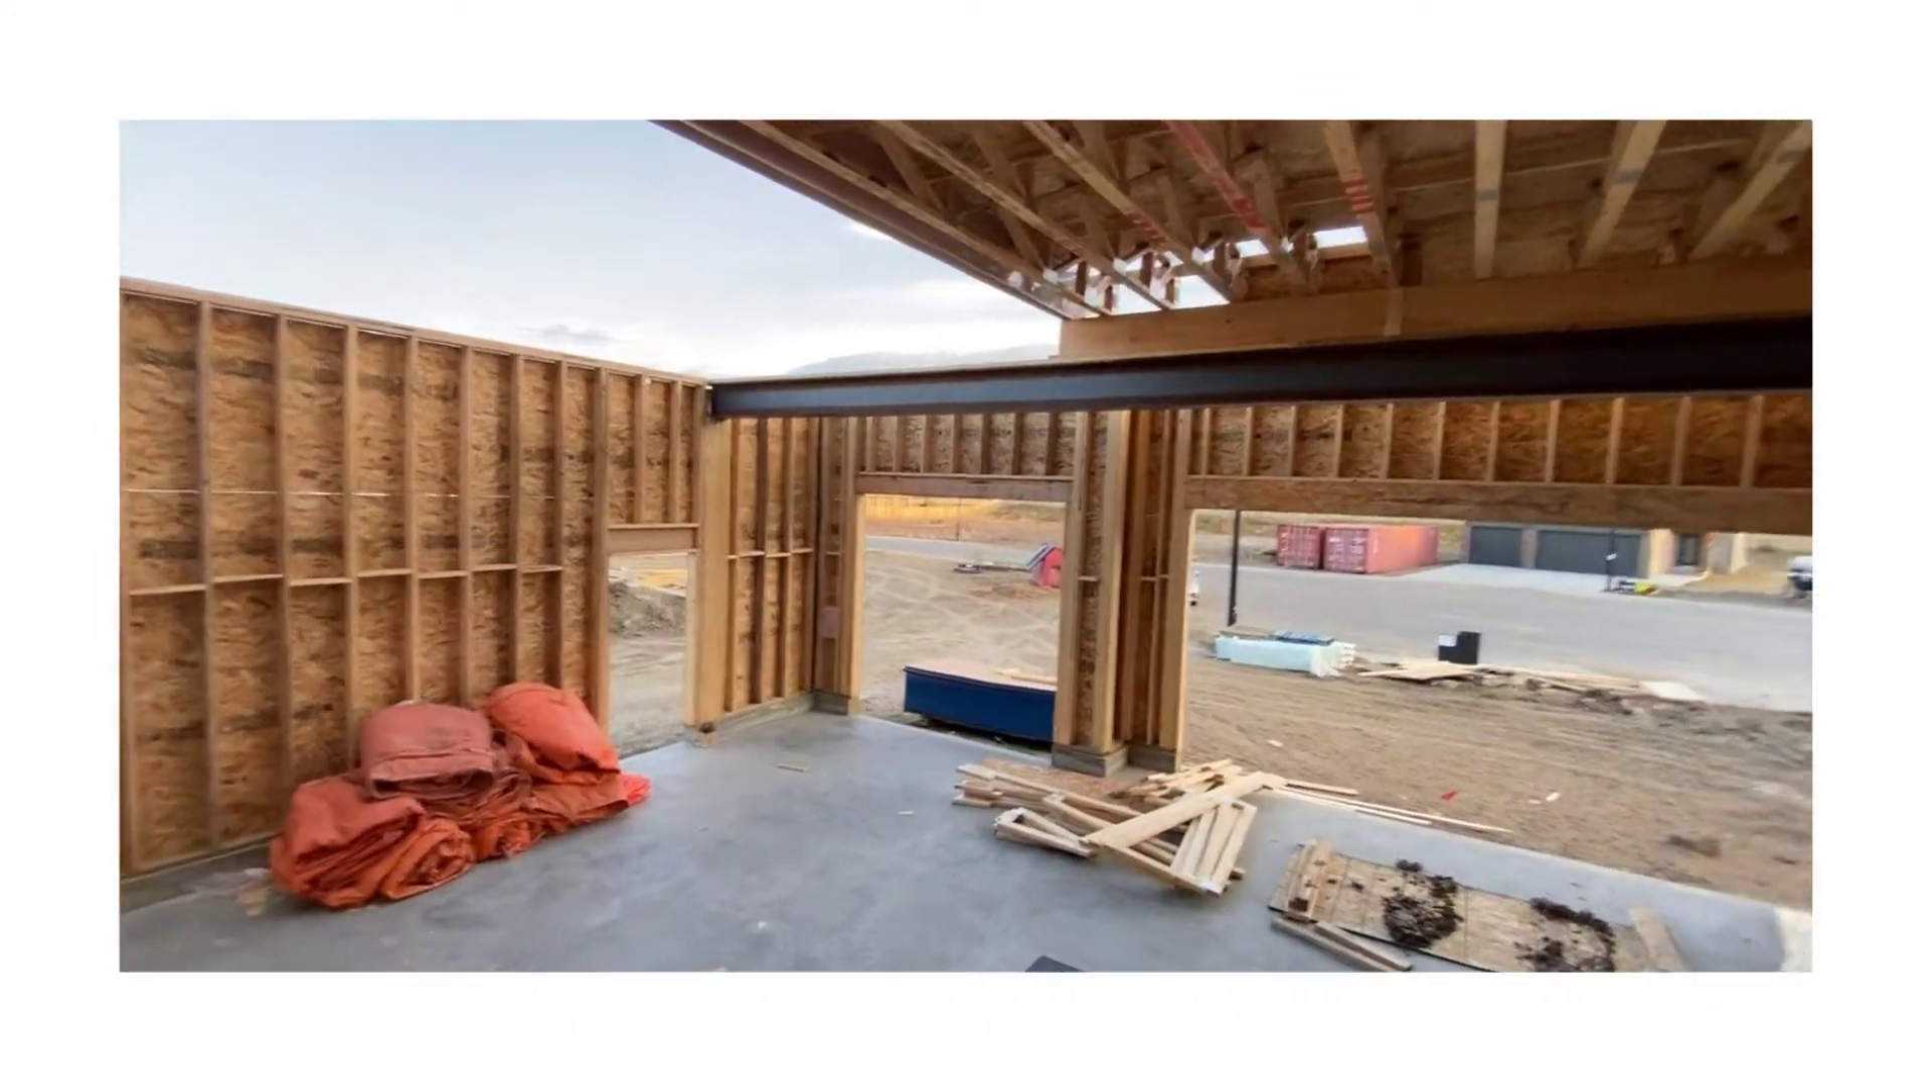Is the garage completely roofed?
No.